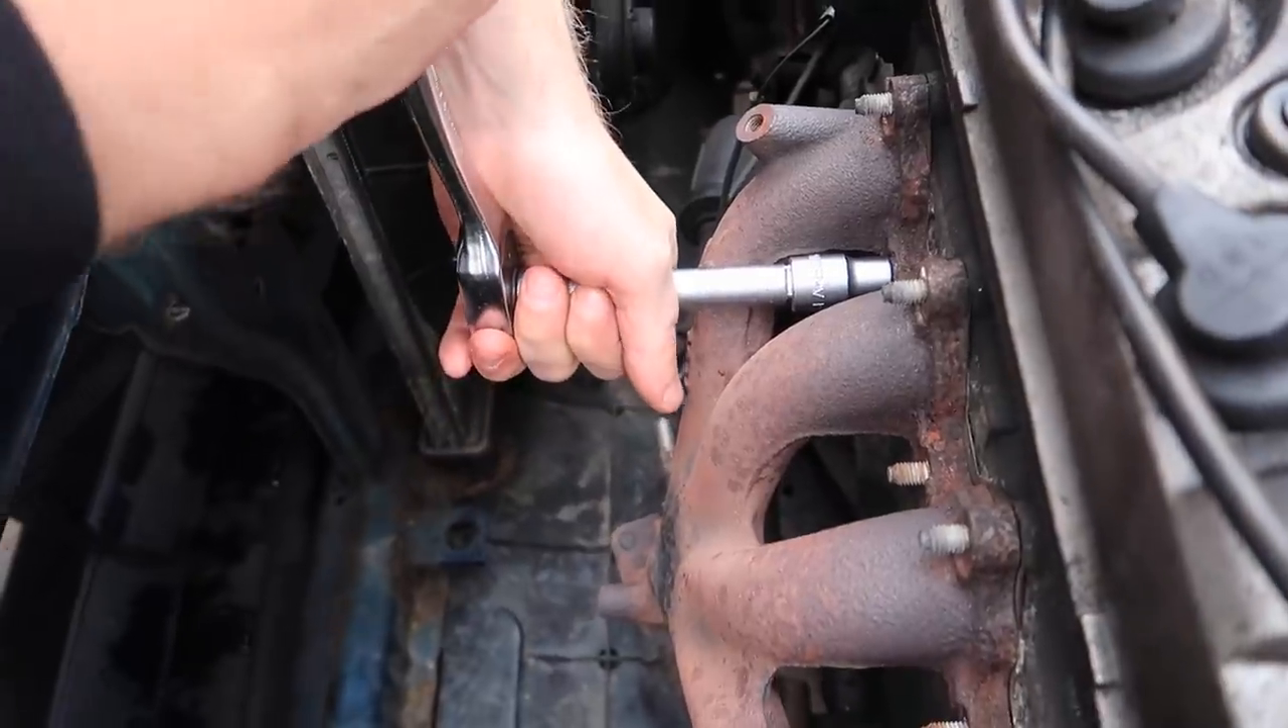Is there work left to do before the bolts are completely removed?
Yes.